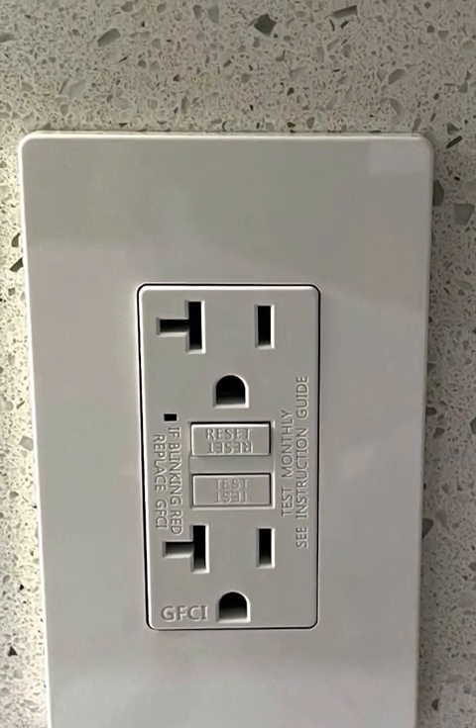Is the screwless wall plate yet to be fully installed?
No.